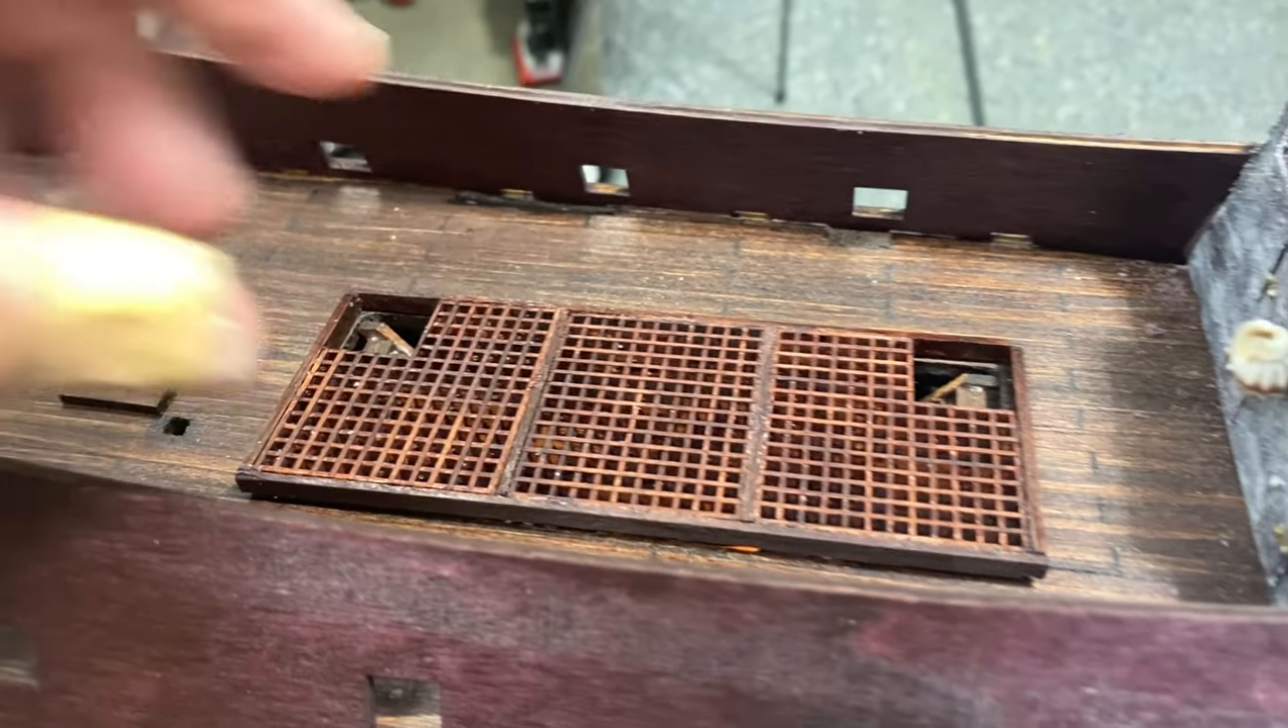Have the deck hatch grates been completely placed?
Yes.